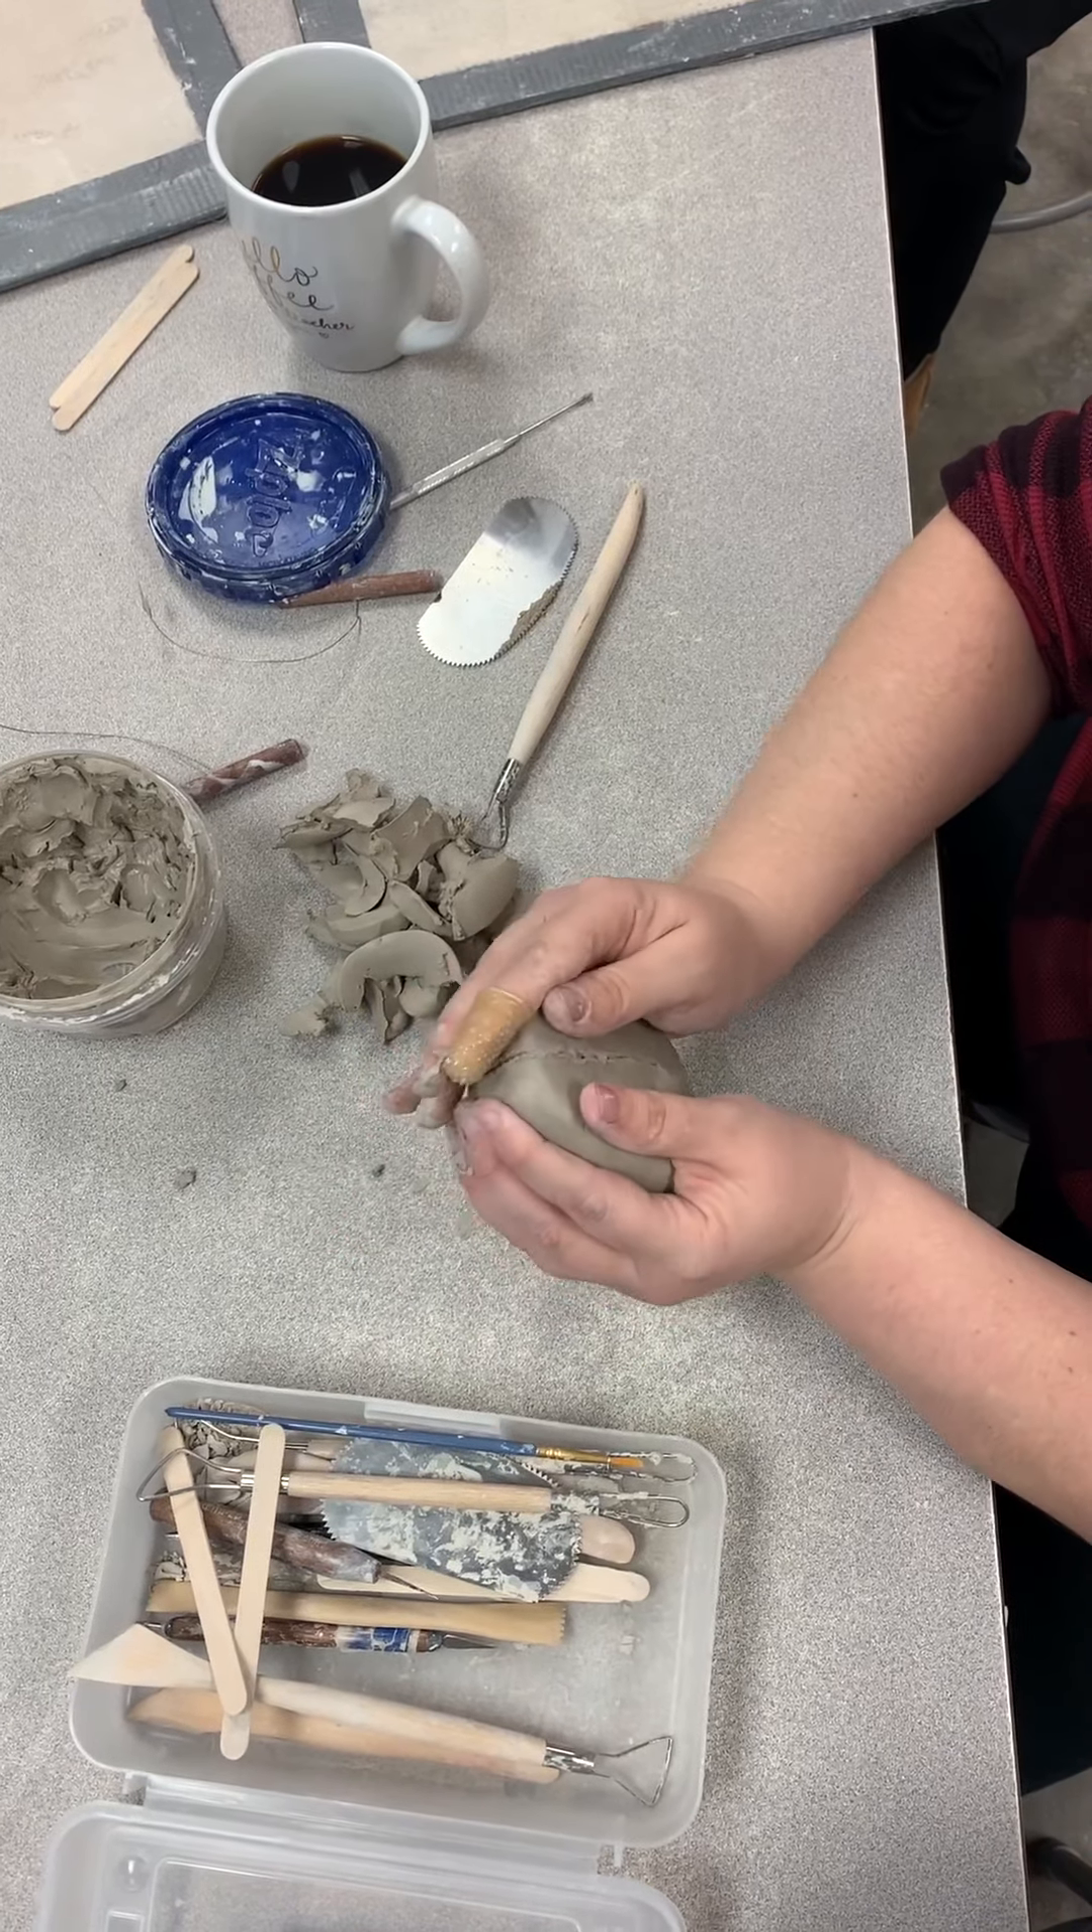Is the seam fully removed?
No.